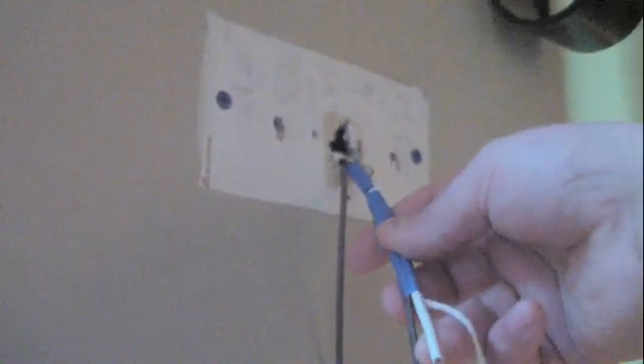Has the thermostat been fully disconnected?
Yes.